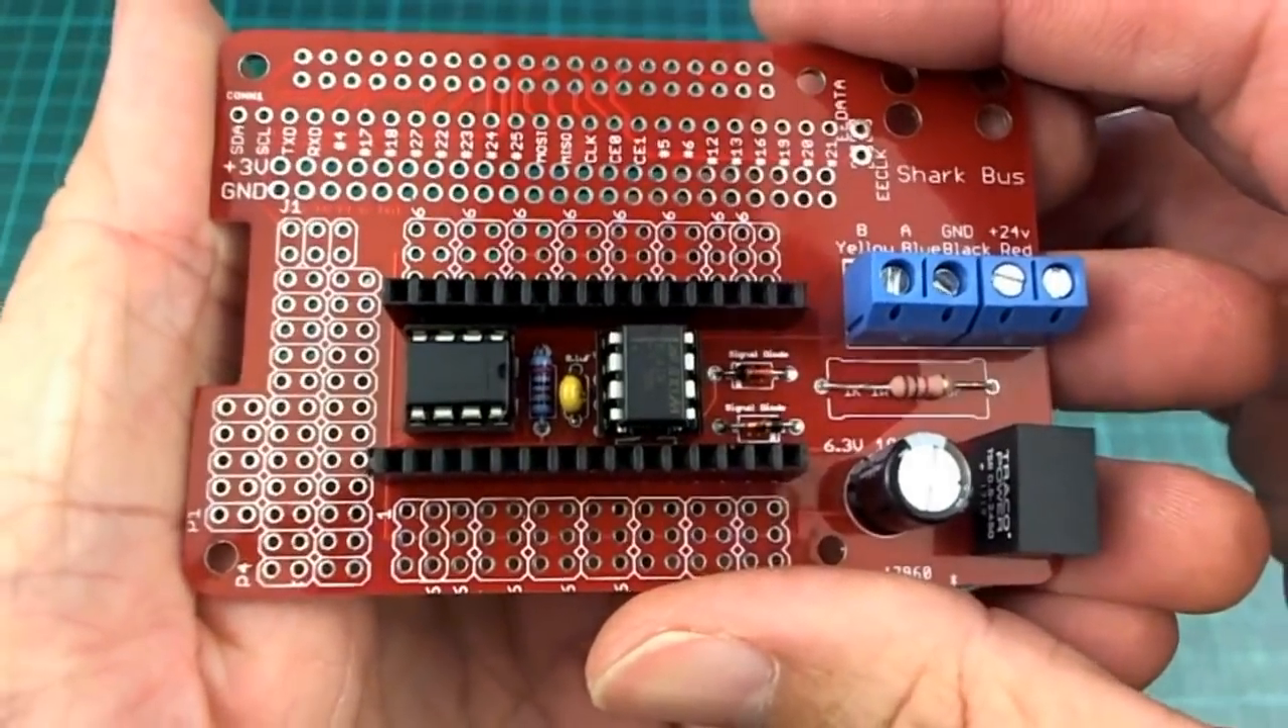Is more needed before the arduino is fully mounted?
Yes.